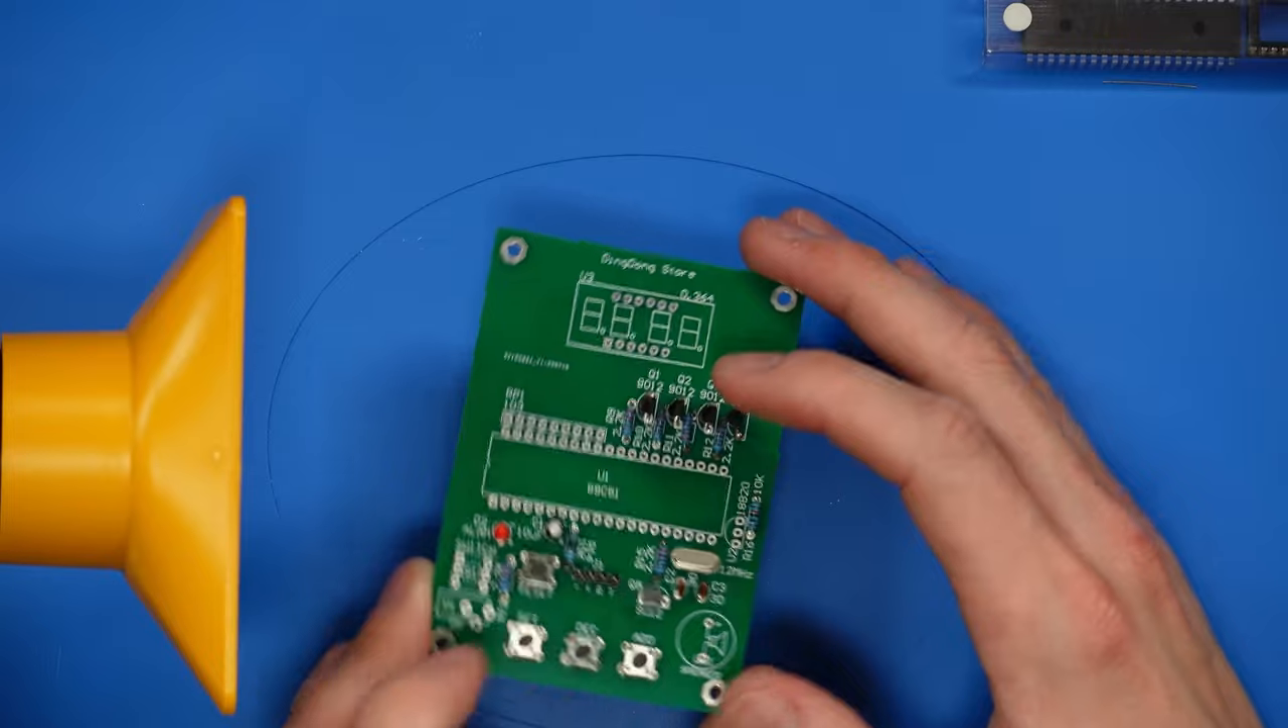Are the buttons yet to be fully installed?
No.